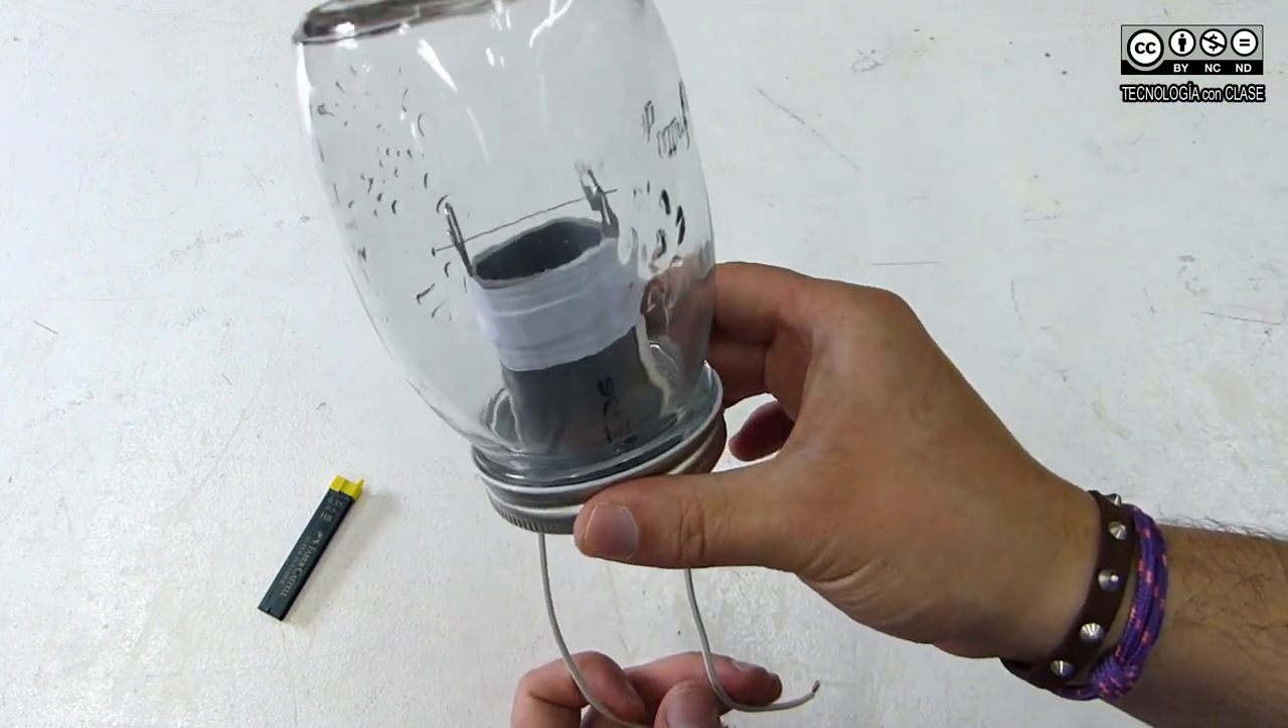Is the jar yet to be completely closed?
No.